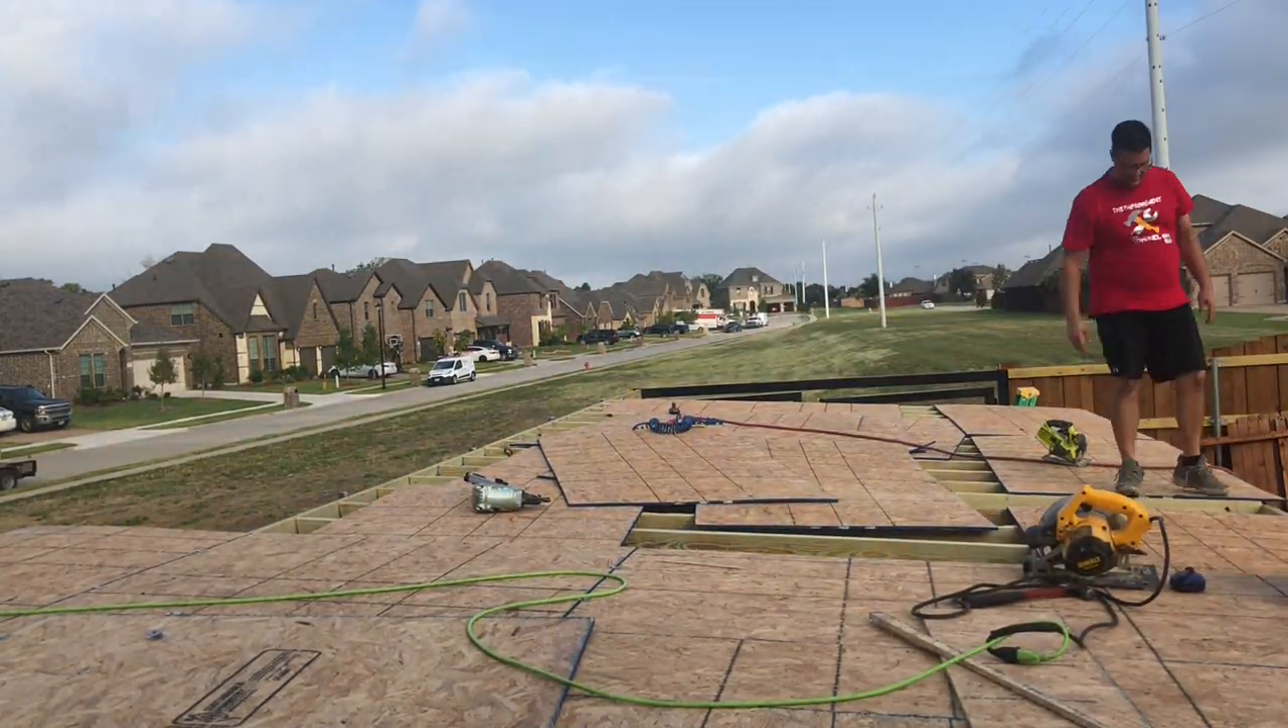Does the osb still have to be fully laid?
Yes.